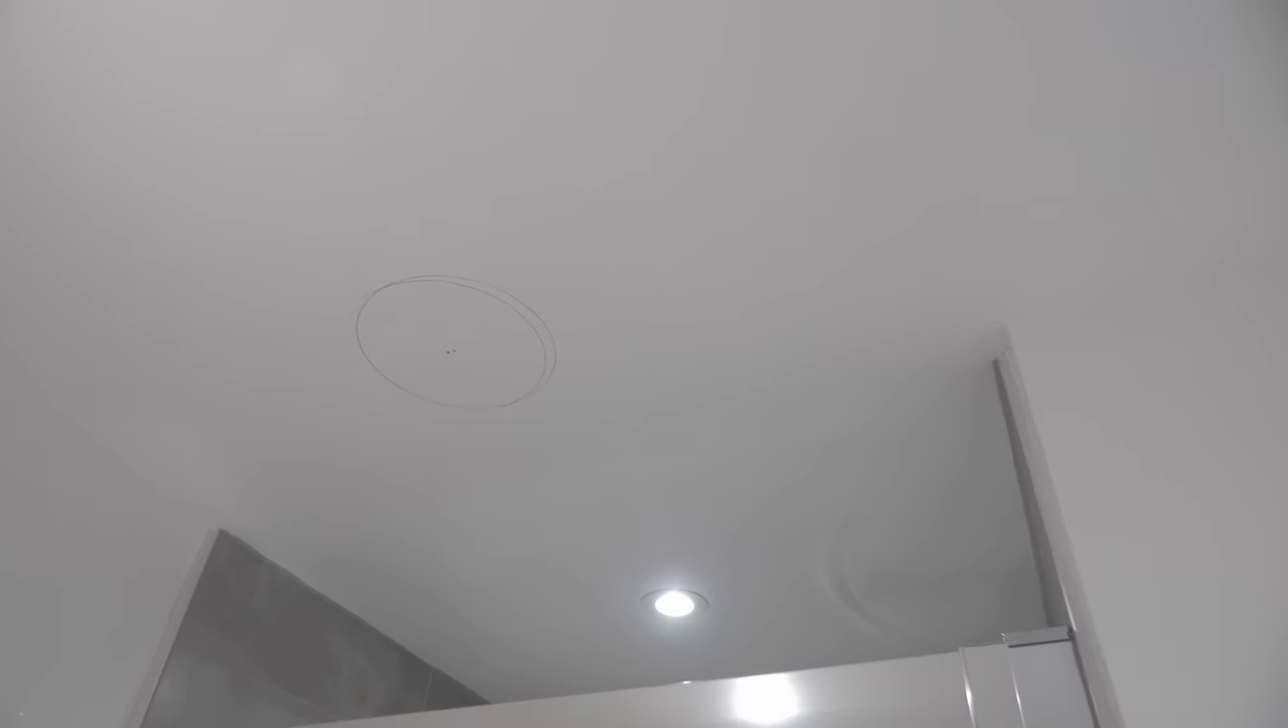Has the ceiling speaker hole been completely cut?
No.